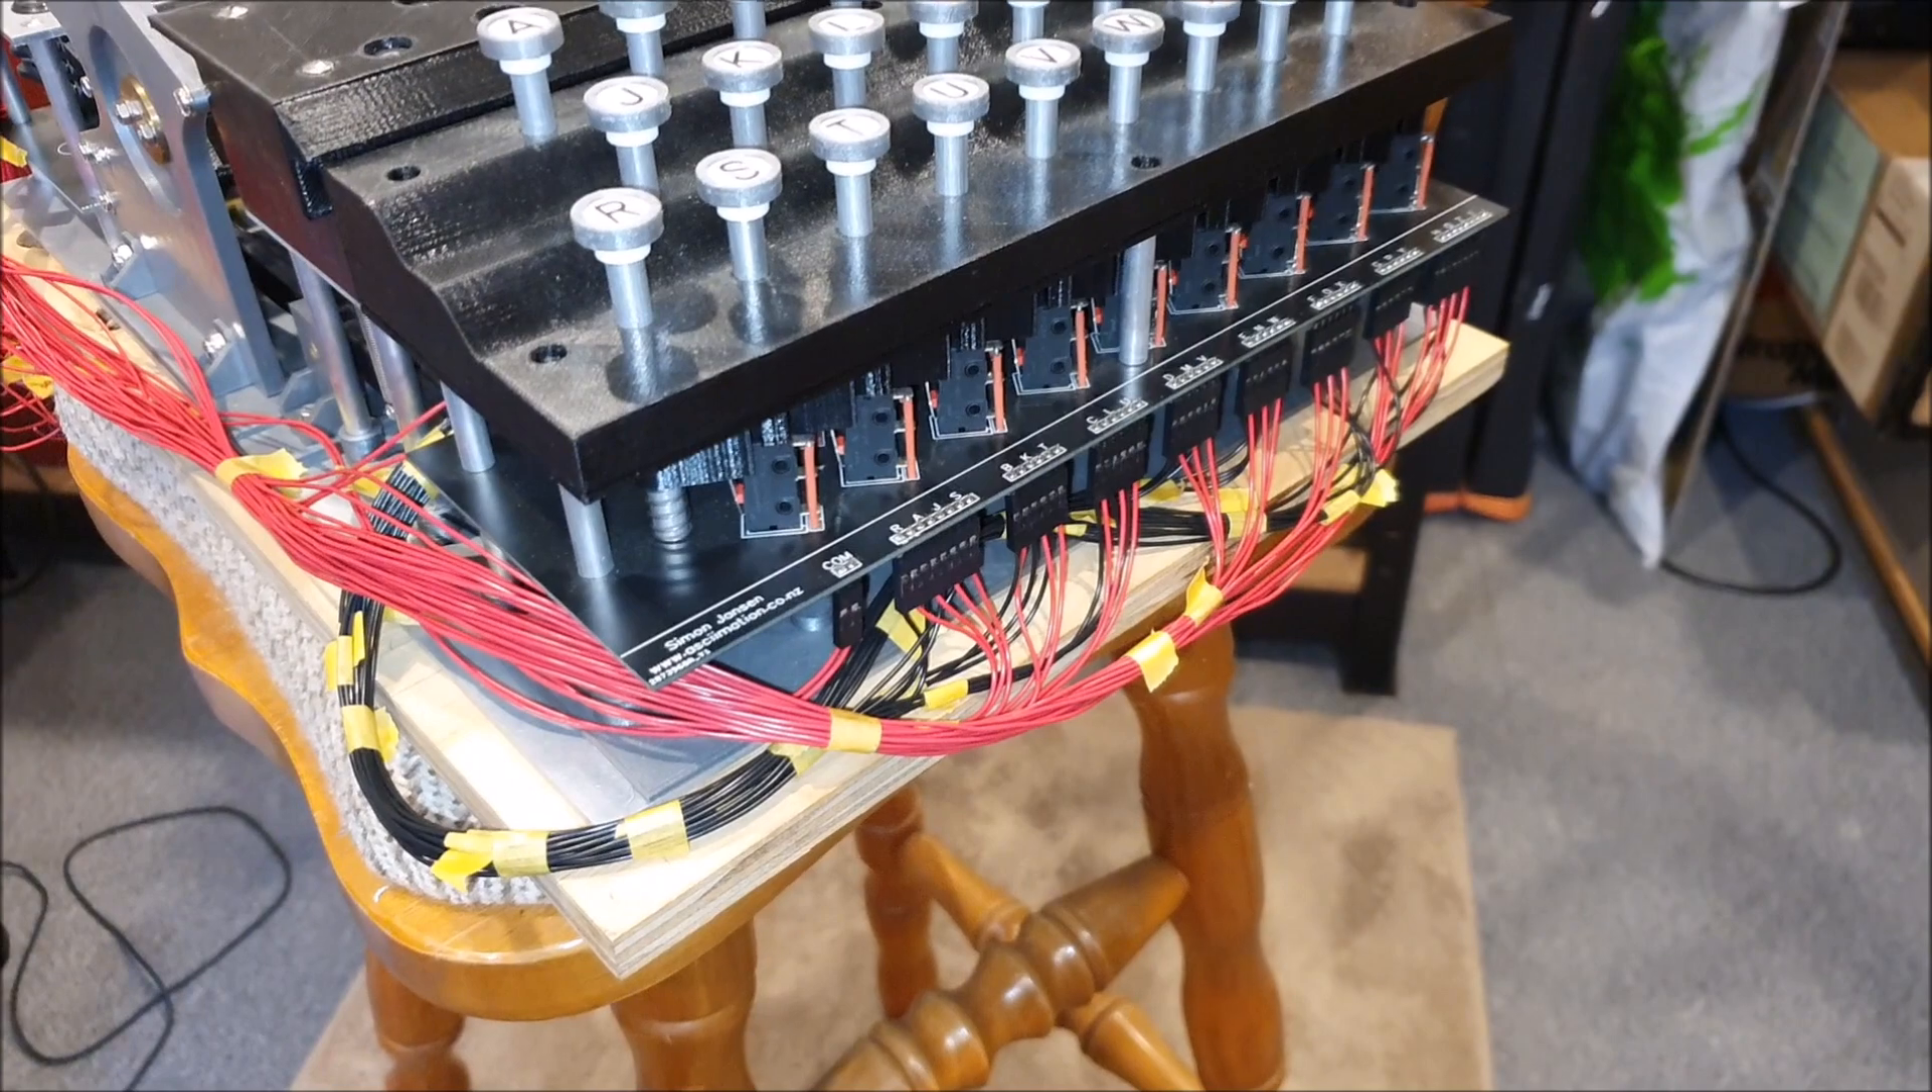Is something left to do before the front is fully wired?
No.